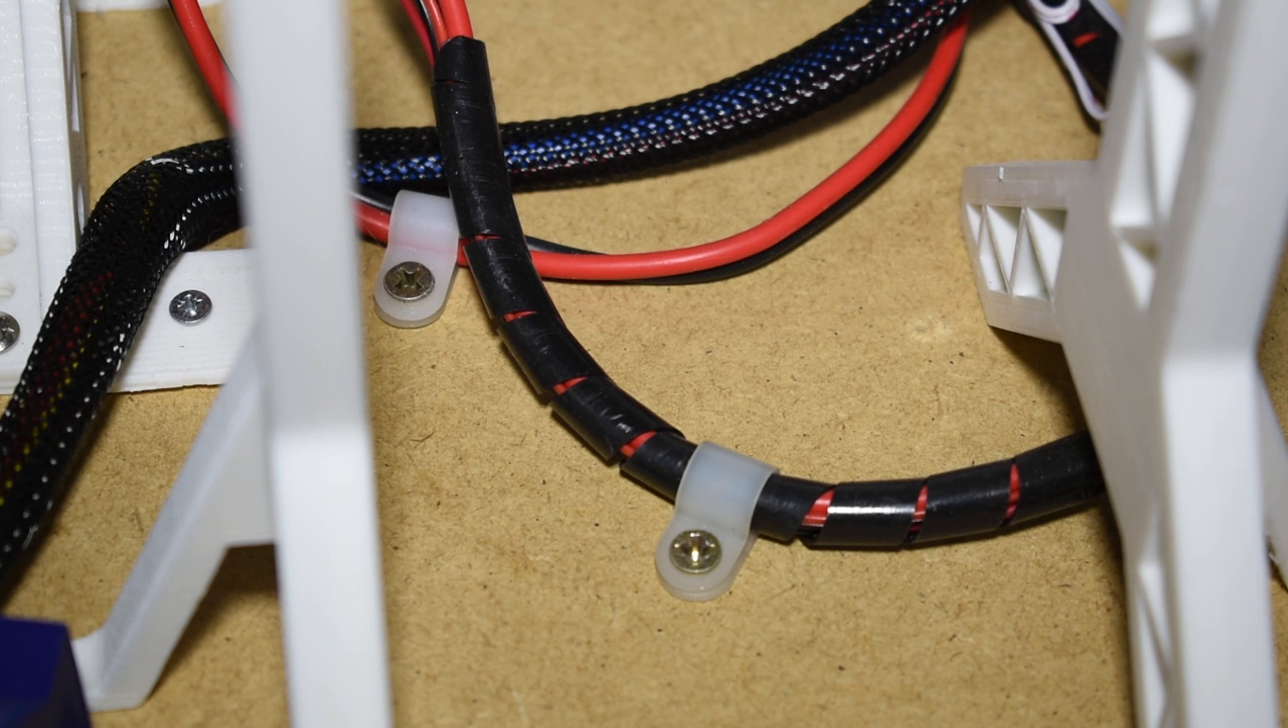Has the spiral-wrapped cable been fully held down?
Yes.